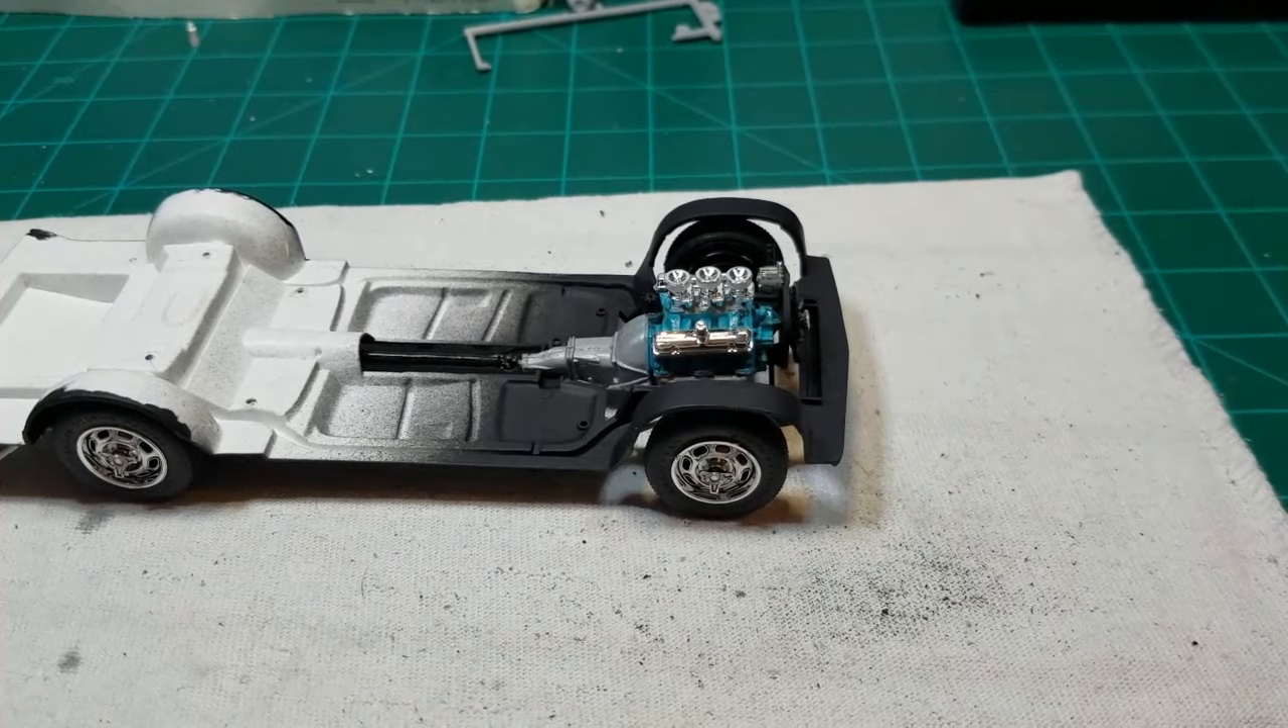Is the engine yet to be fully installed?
No.